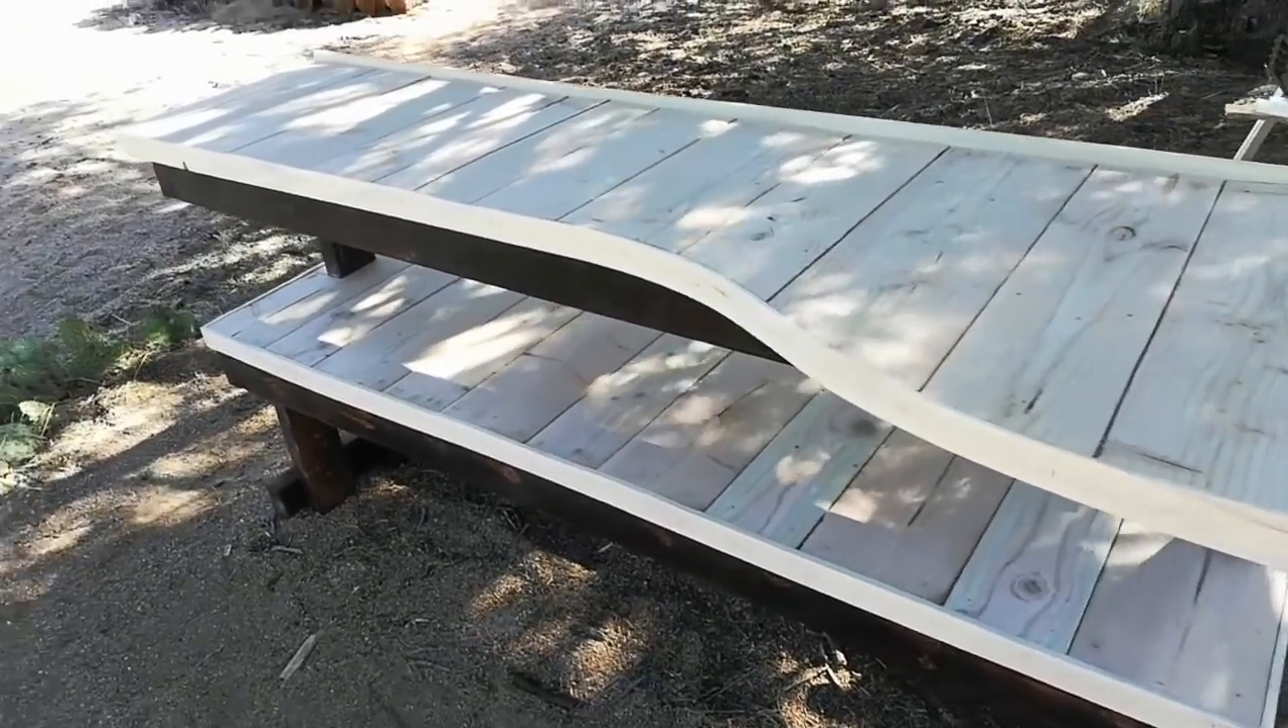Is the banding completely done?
Yes.